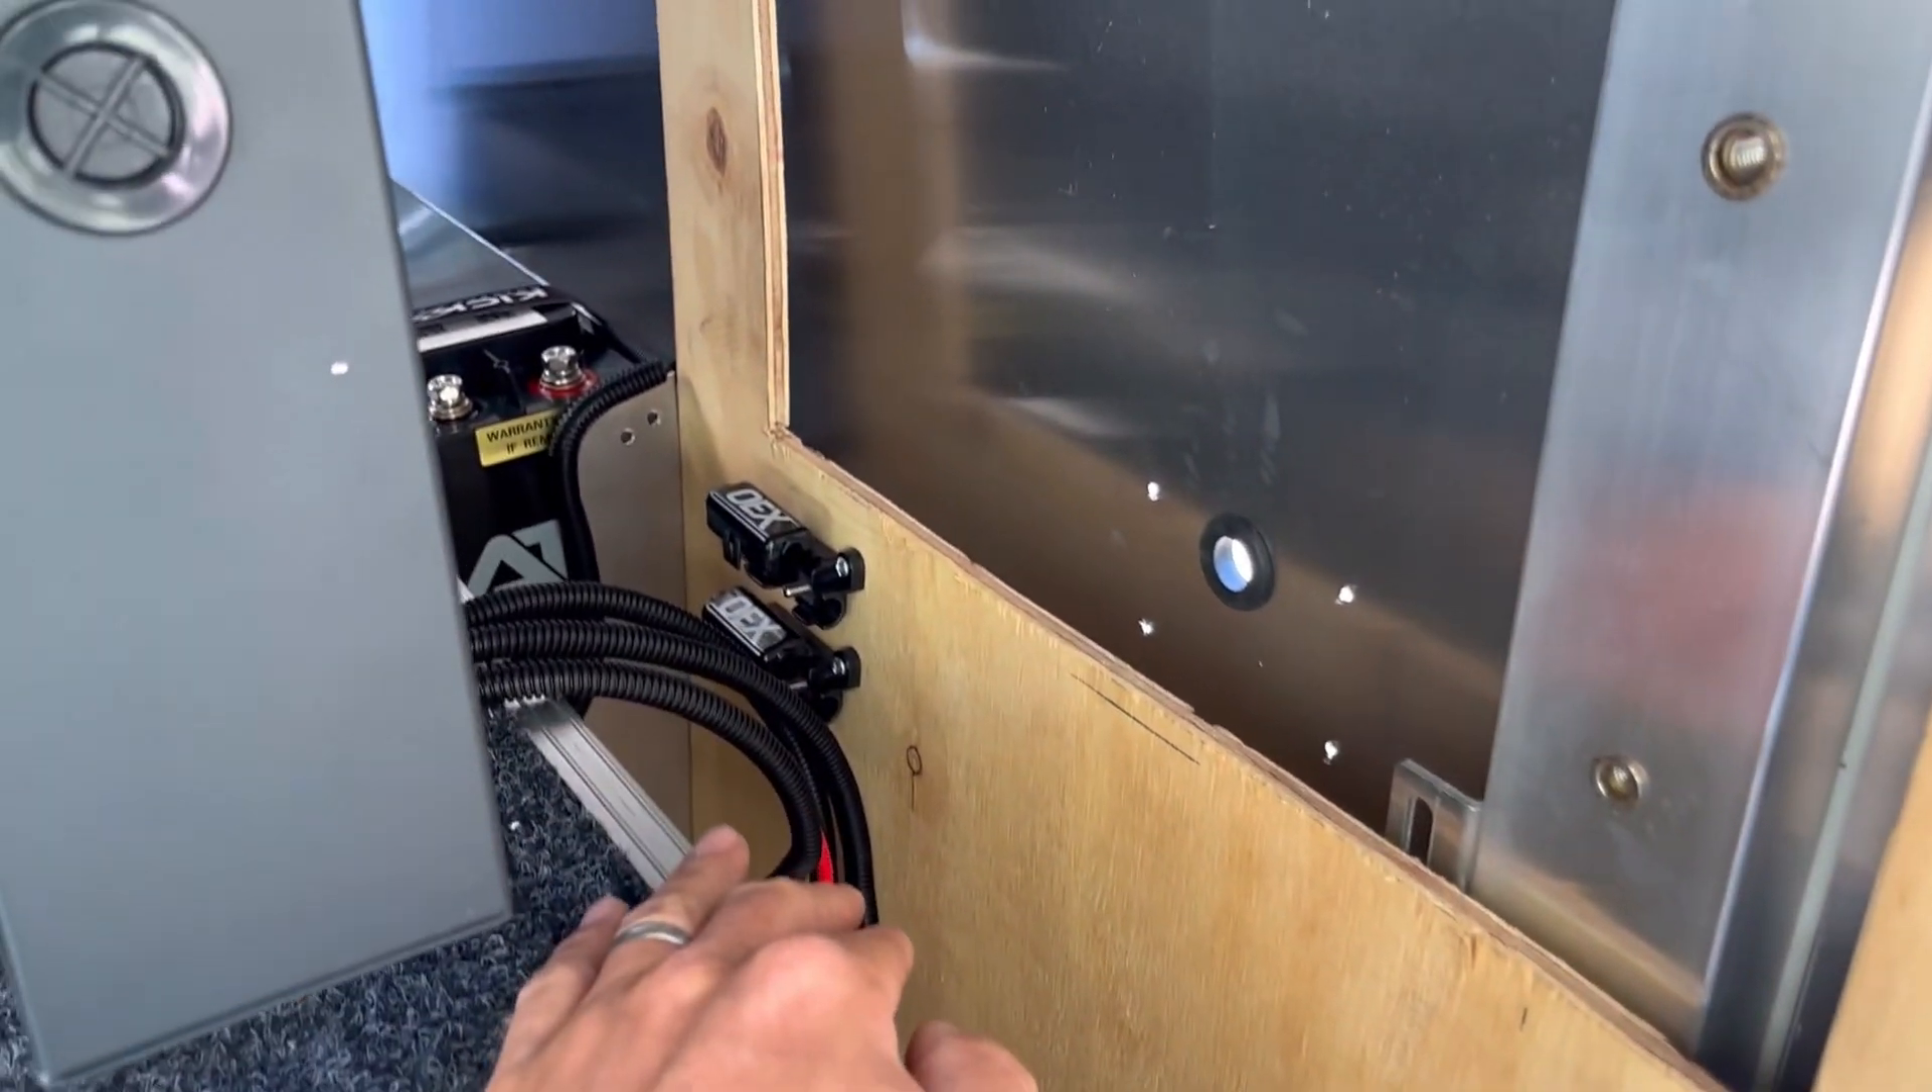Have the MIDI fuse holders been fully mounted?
Yes.